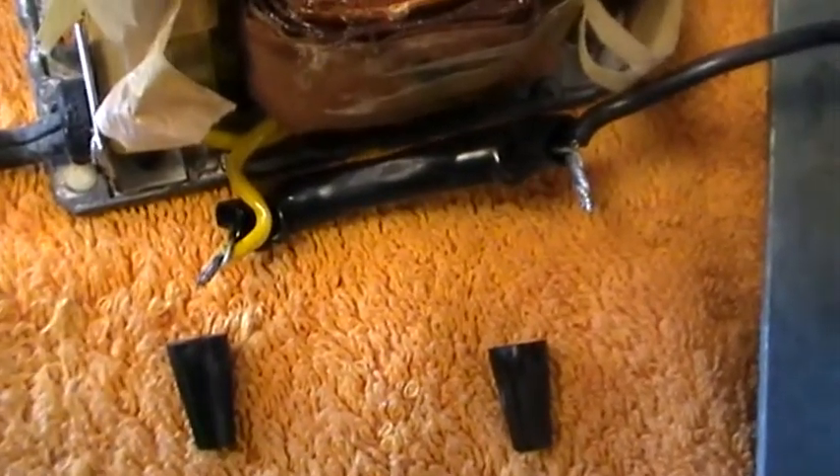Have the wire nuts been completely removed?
Yes.